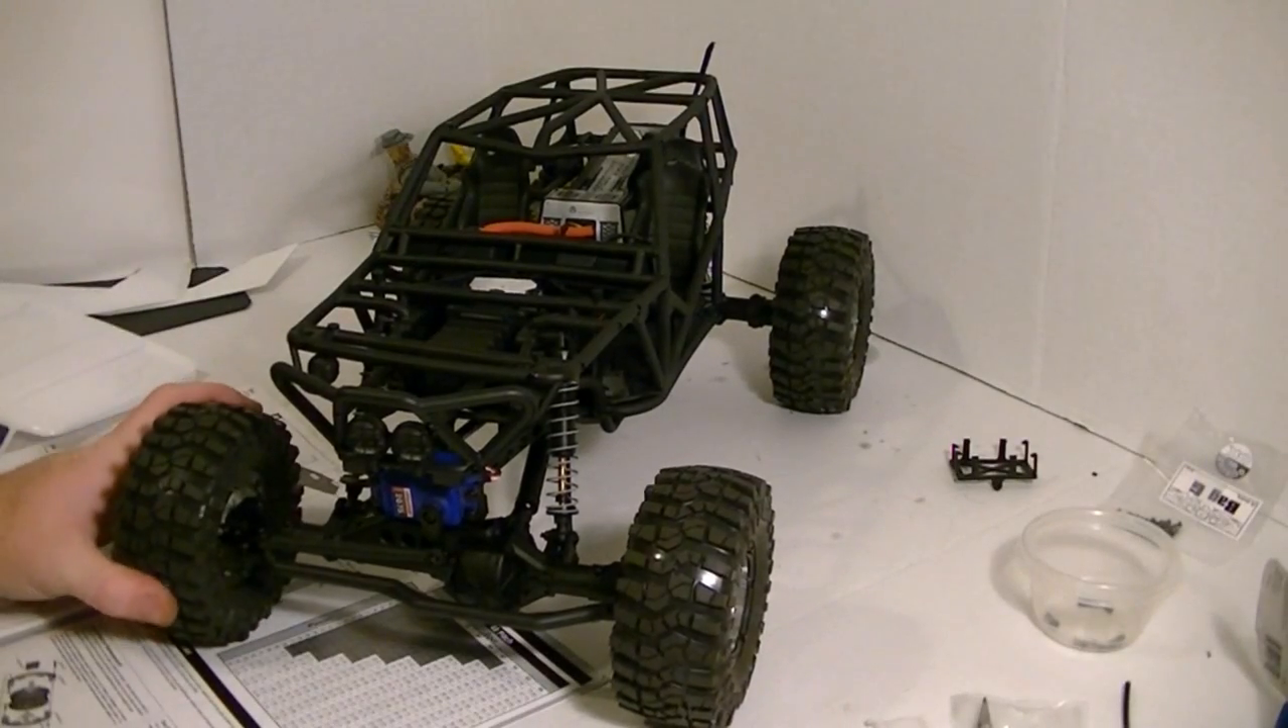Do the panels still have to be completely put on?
Yes.